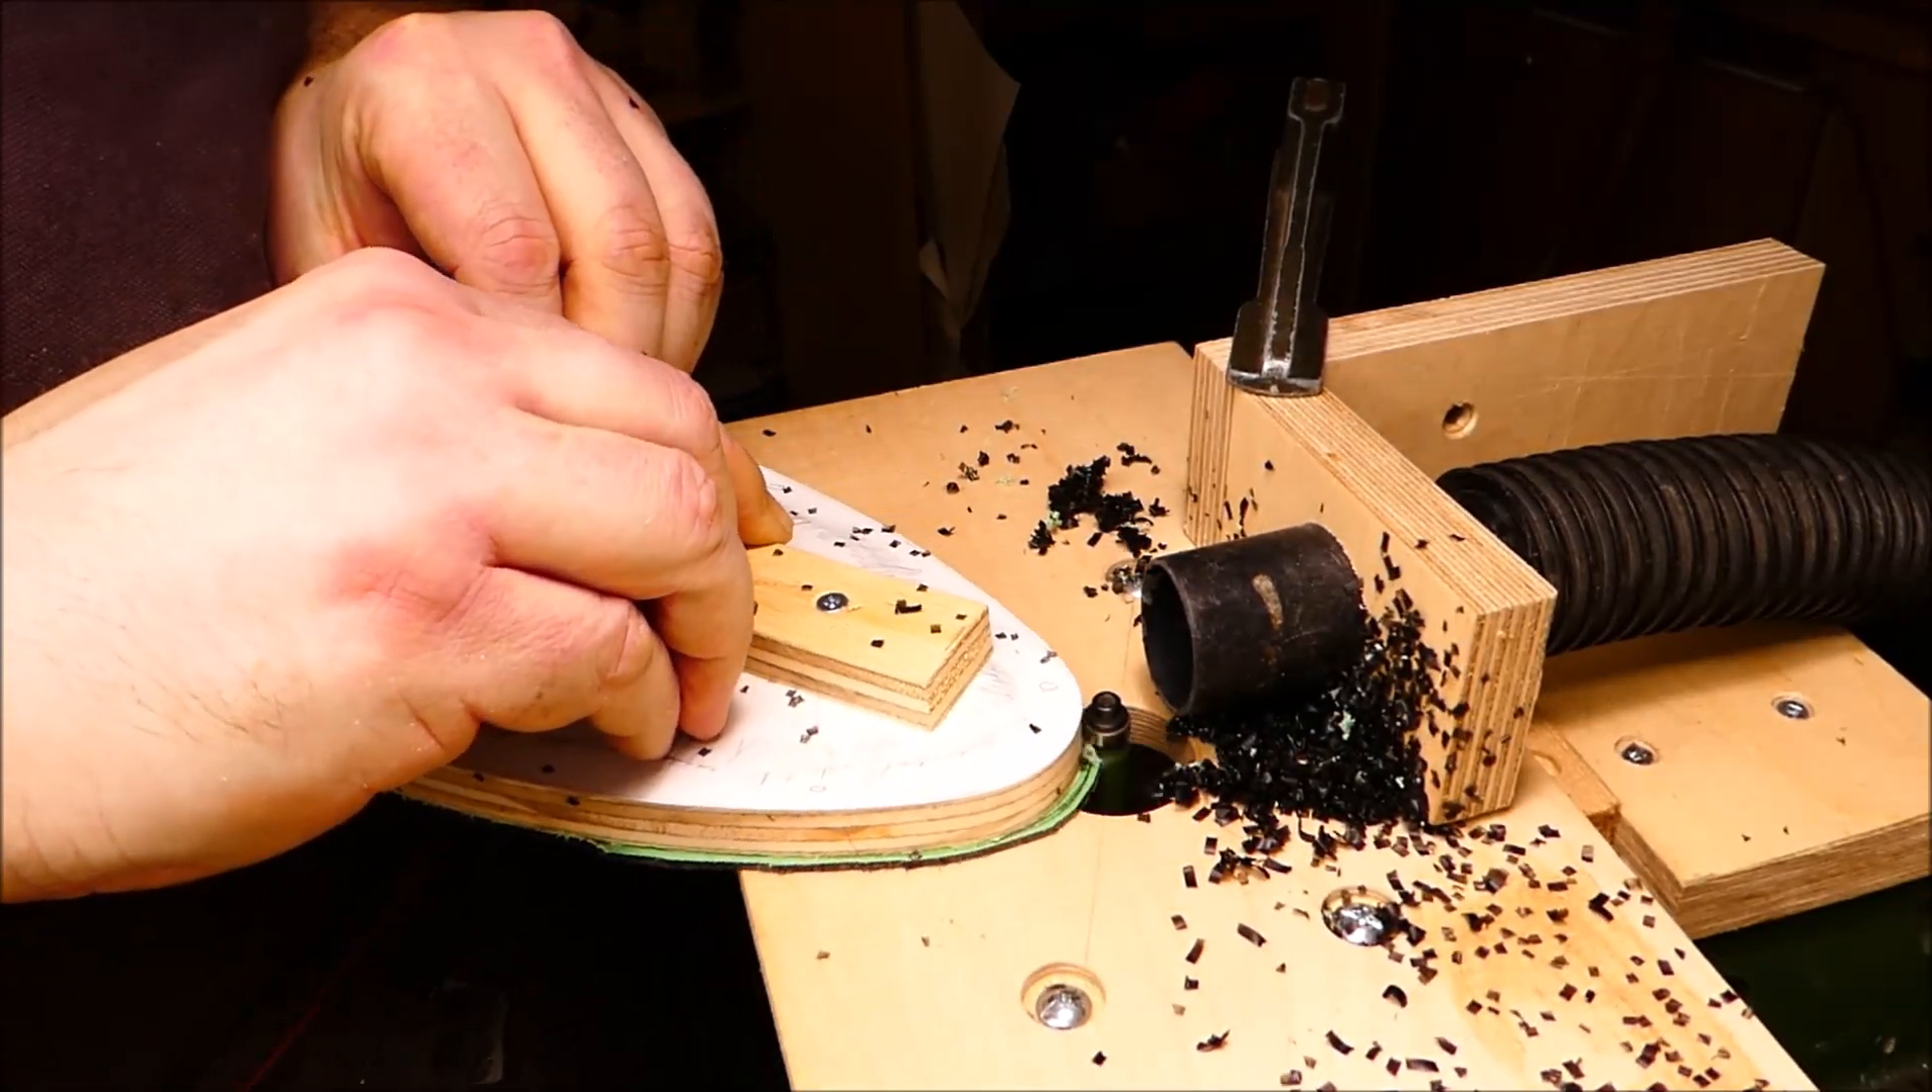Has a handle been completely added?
Yes.